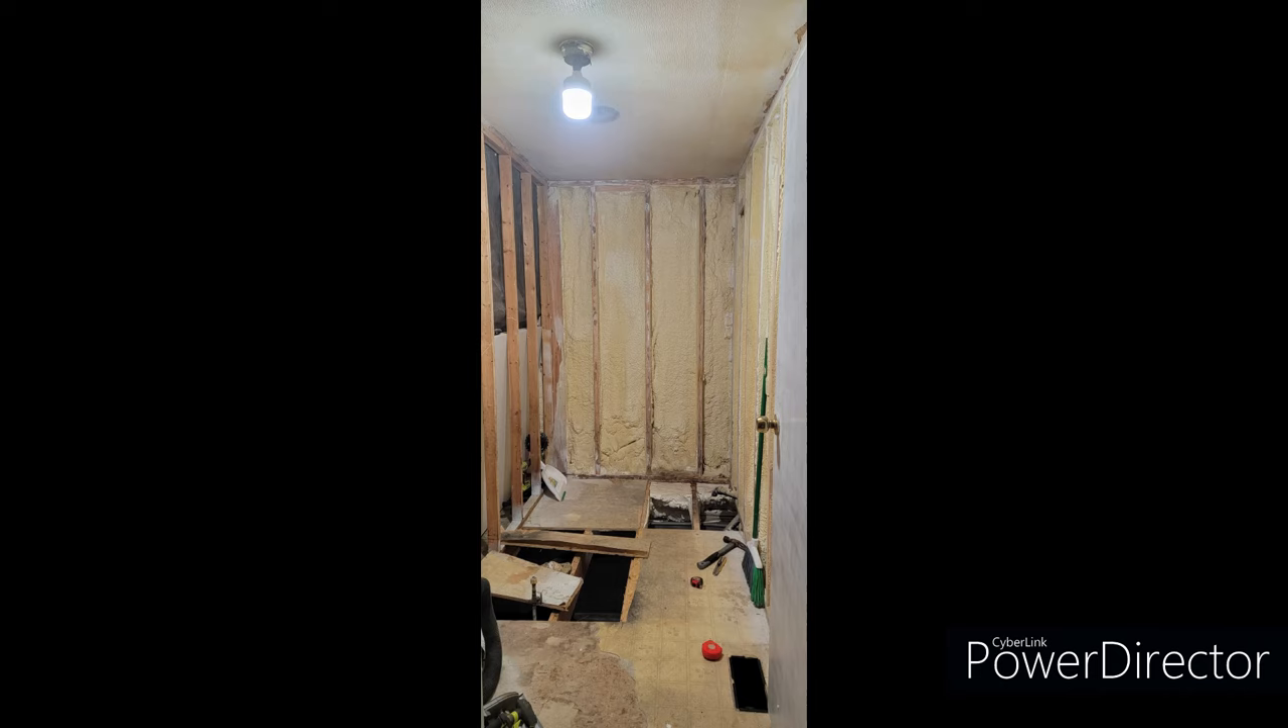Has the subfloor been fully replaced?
No.